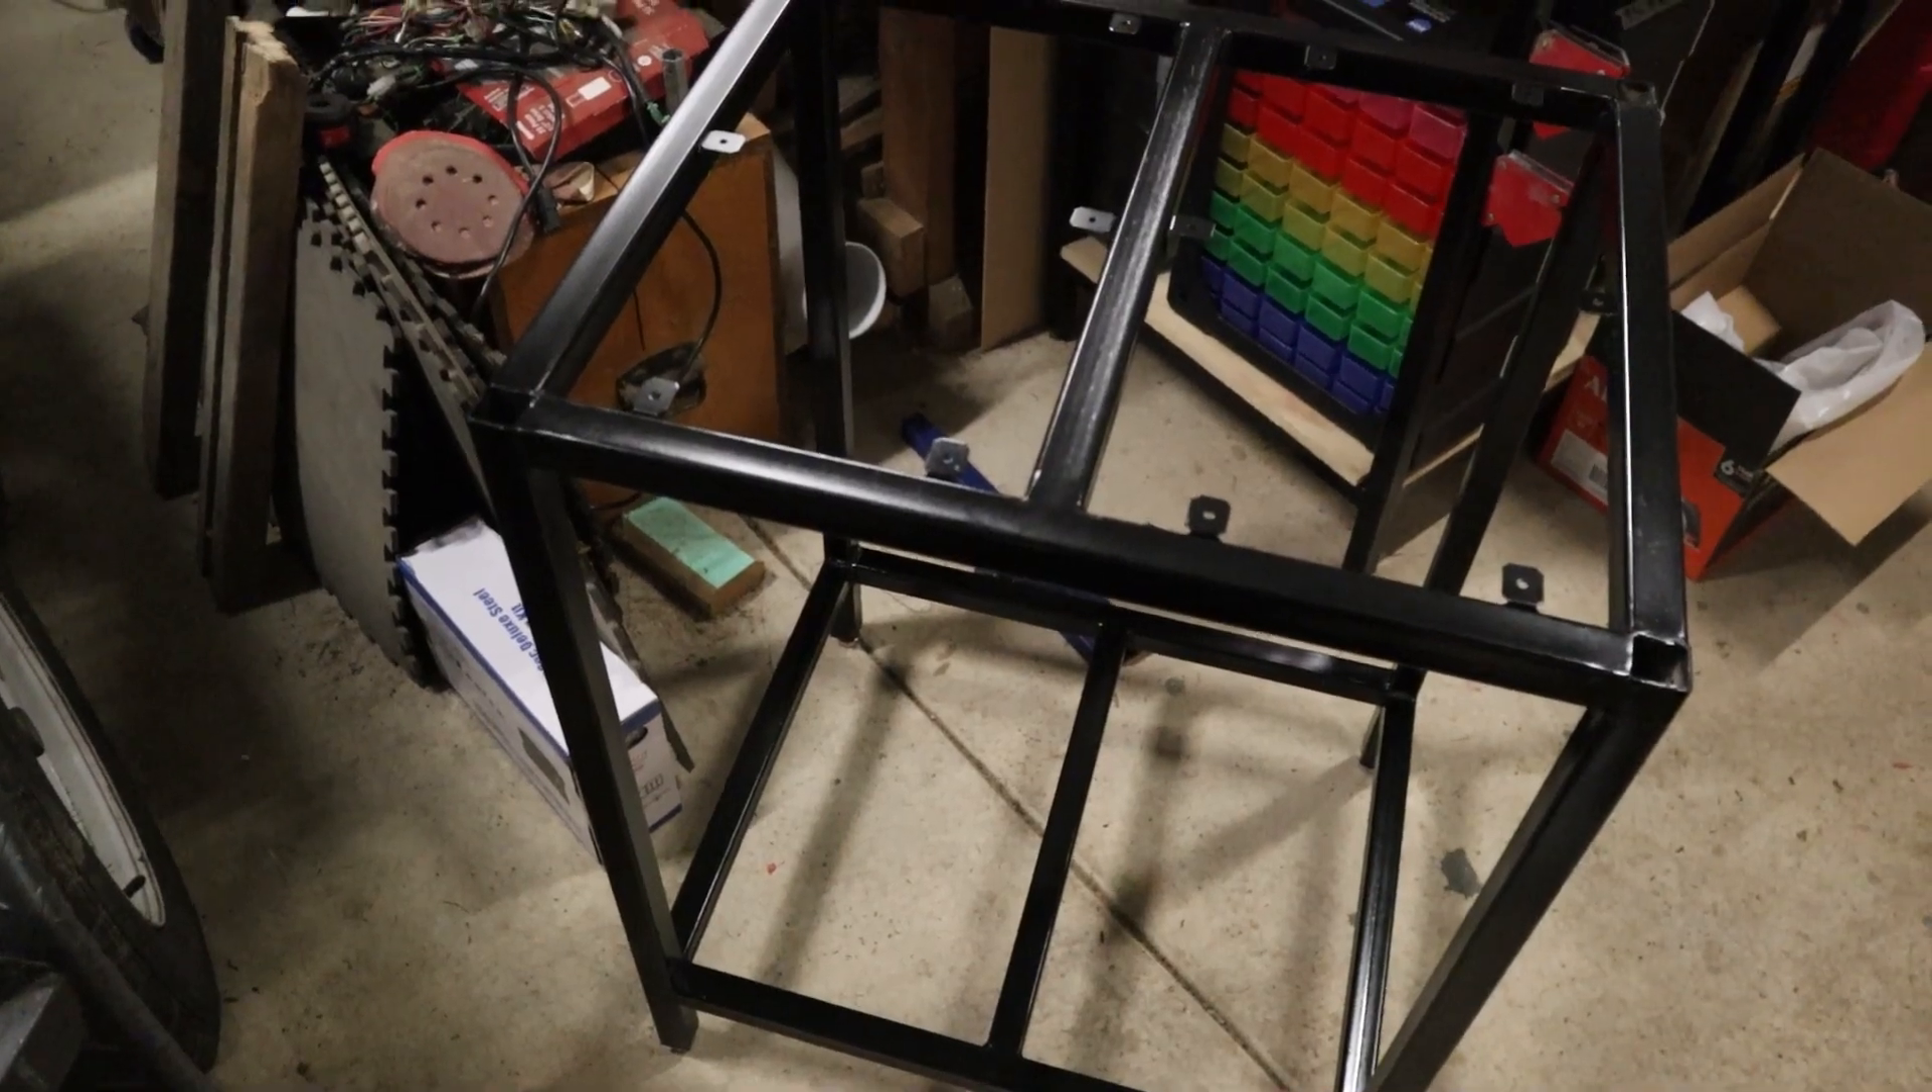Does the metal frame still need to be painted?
No.